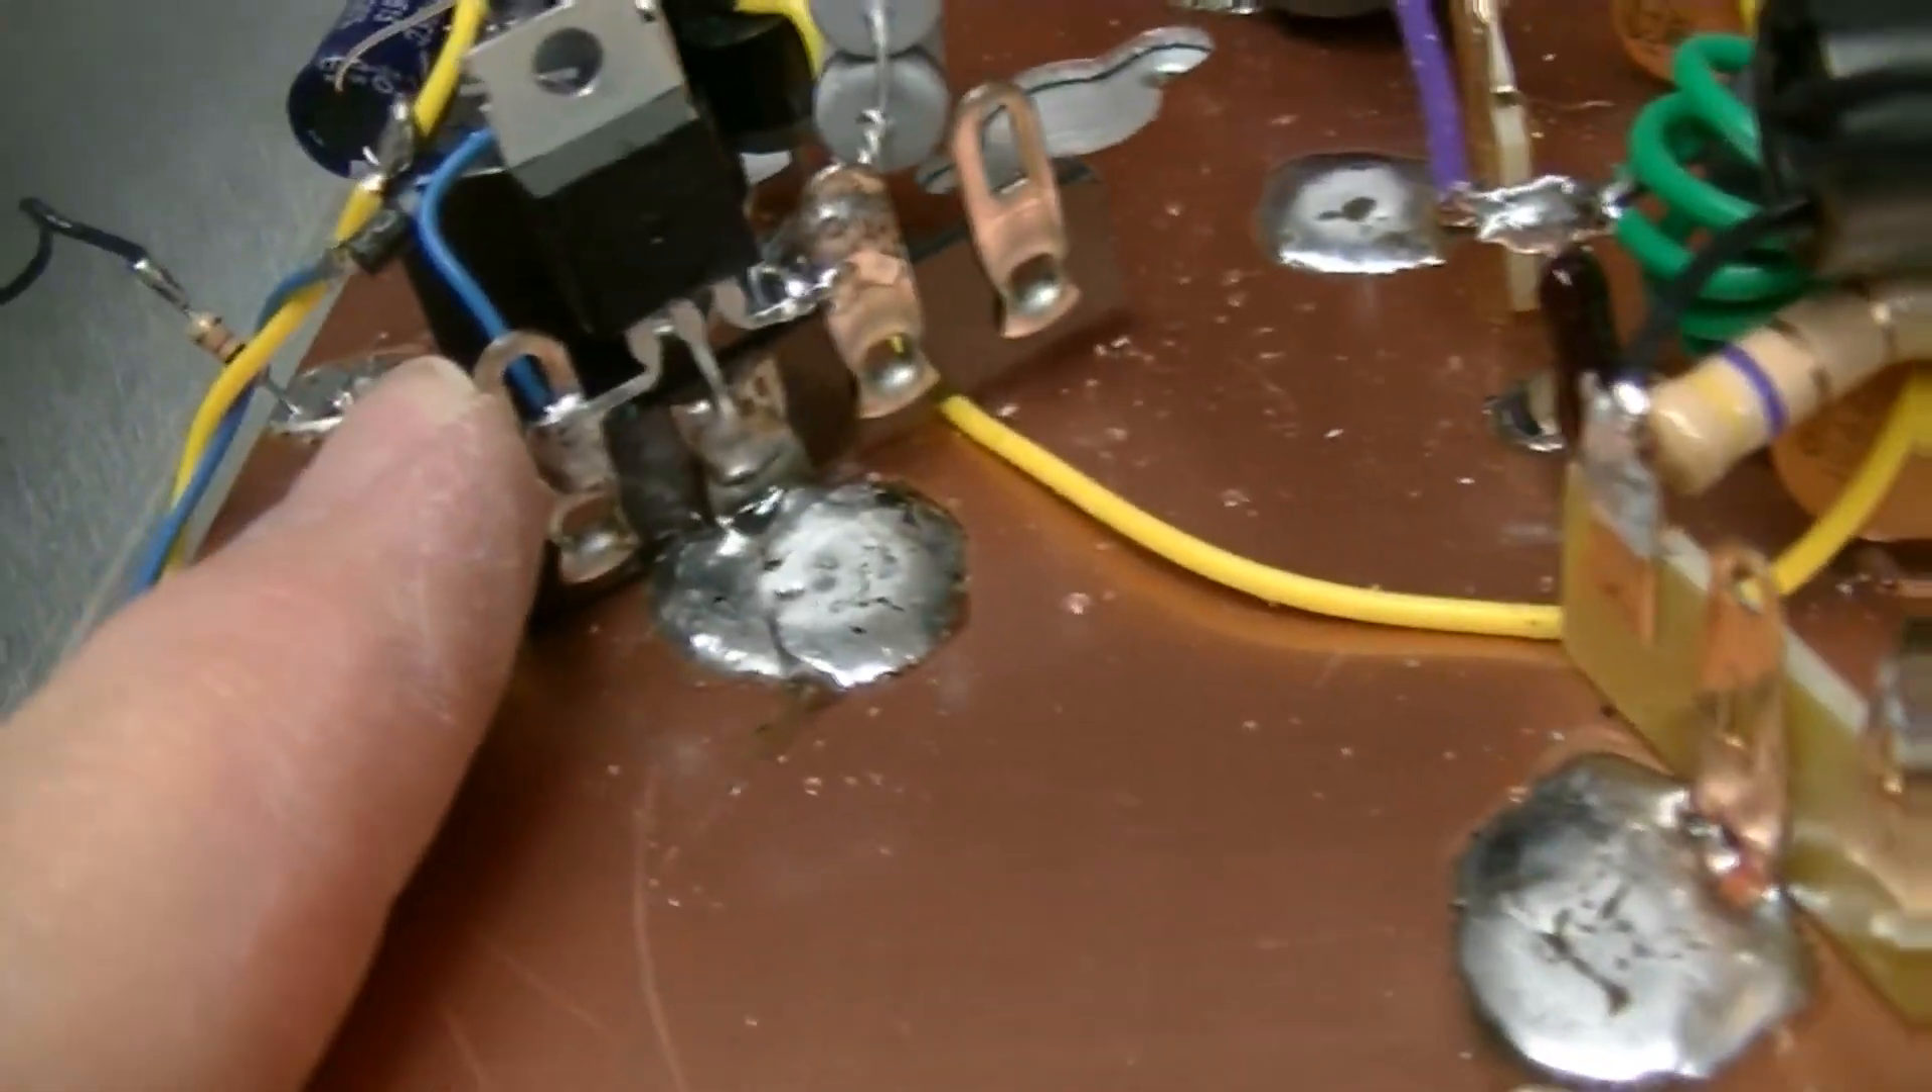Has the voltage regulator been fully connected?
Yes.